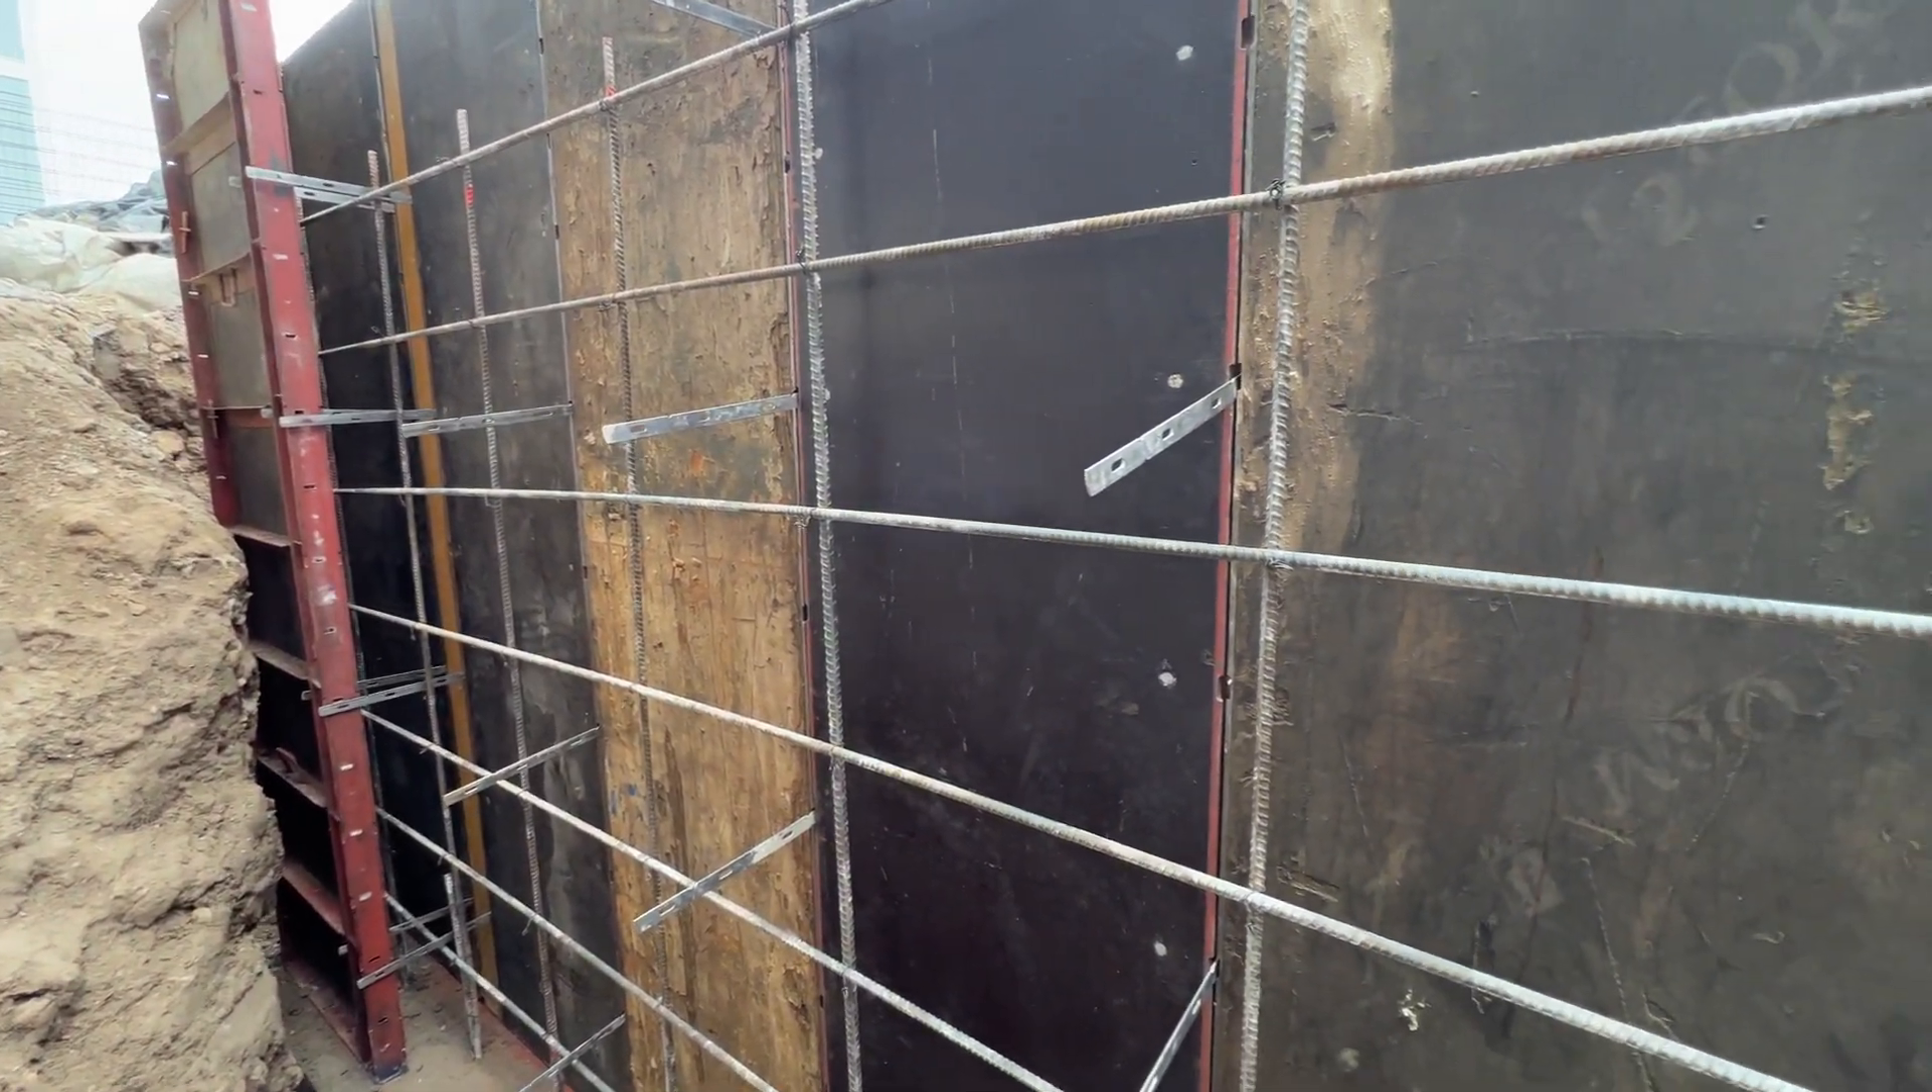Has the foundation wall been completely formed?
No.